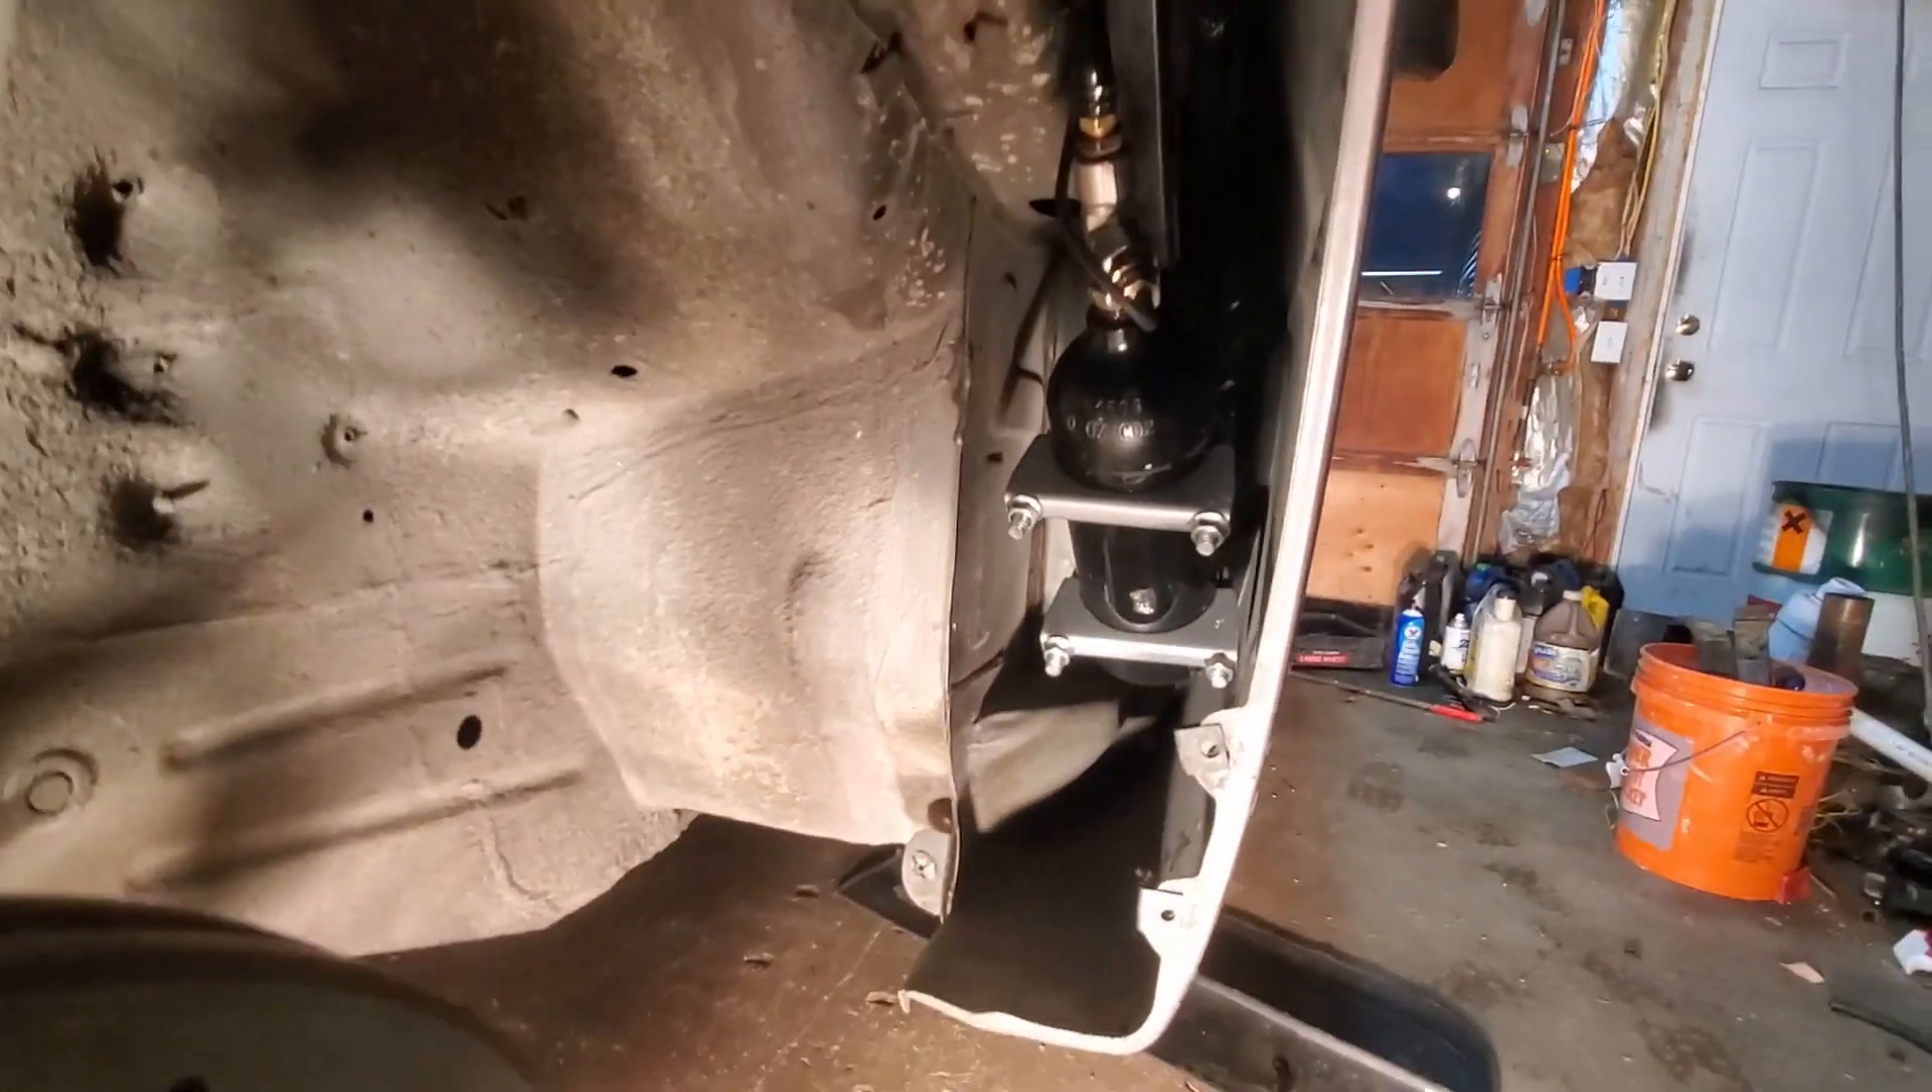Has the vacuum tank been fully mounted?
Yes.